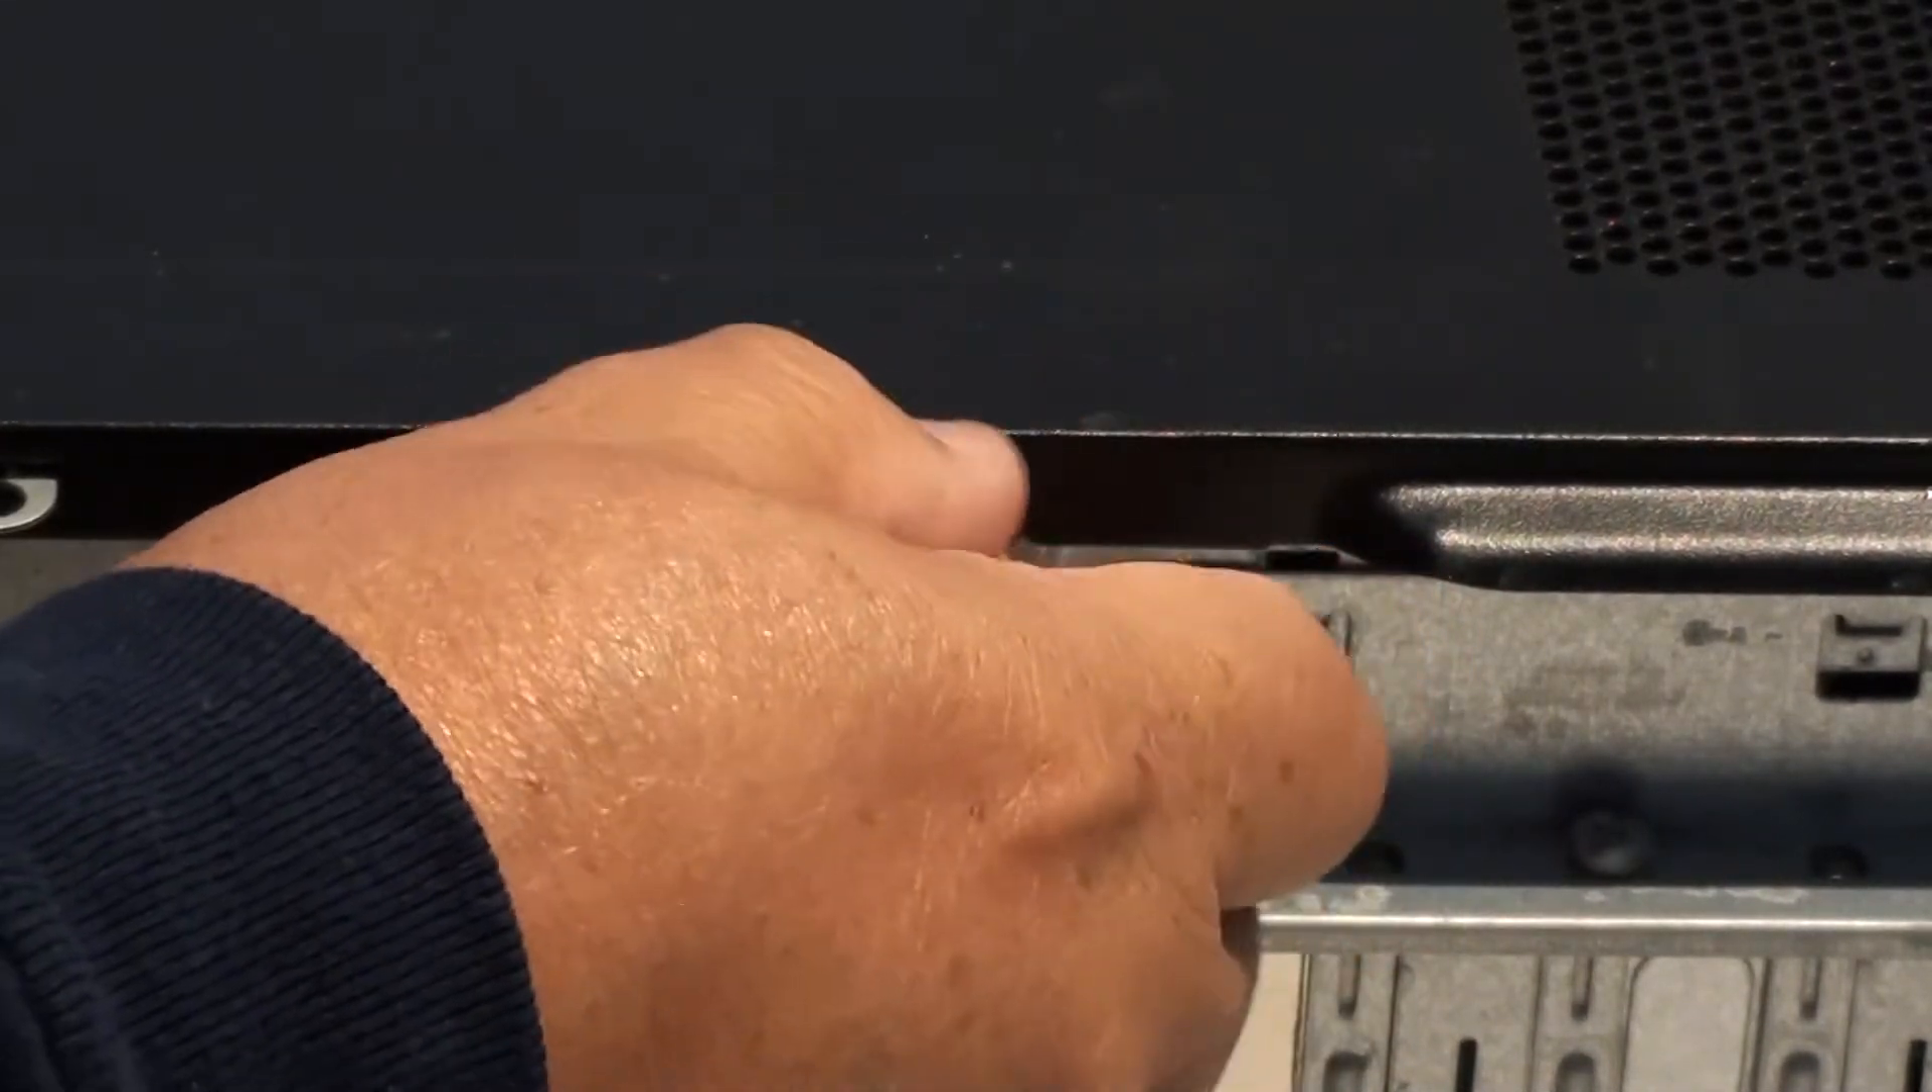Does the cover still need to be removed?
Yes.